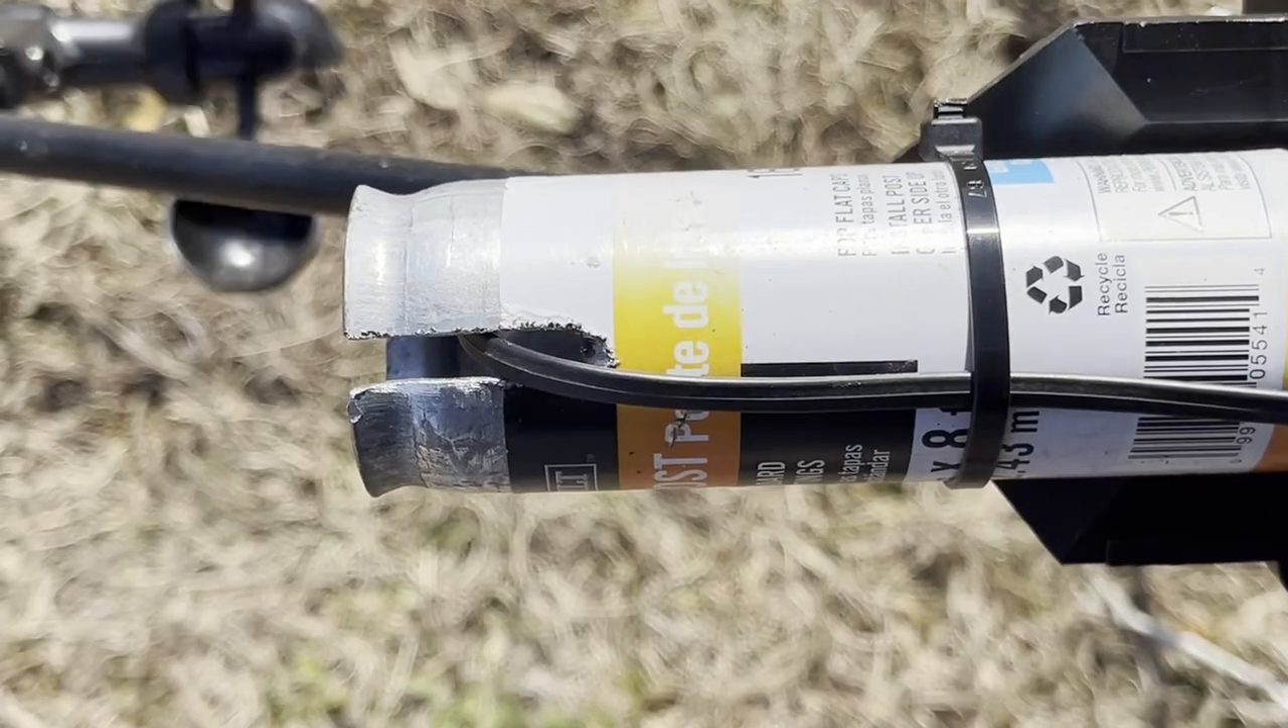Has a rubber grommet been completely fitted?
No.